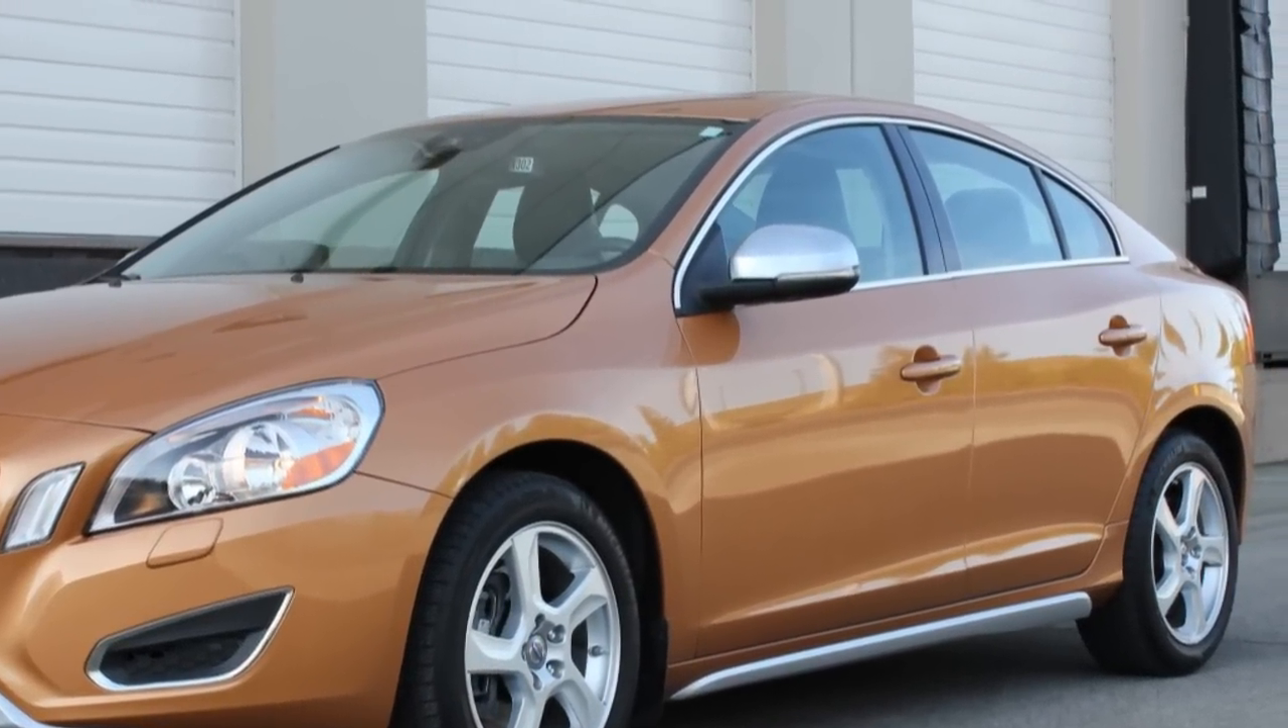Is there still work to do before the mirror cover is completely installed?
No.